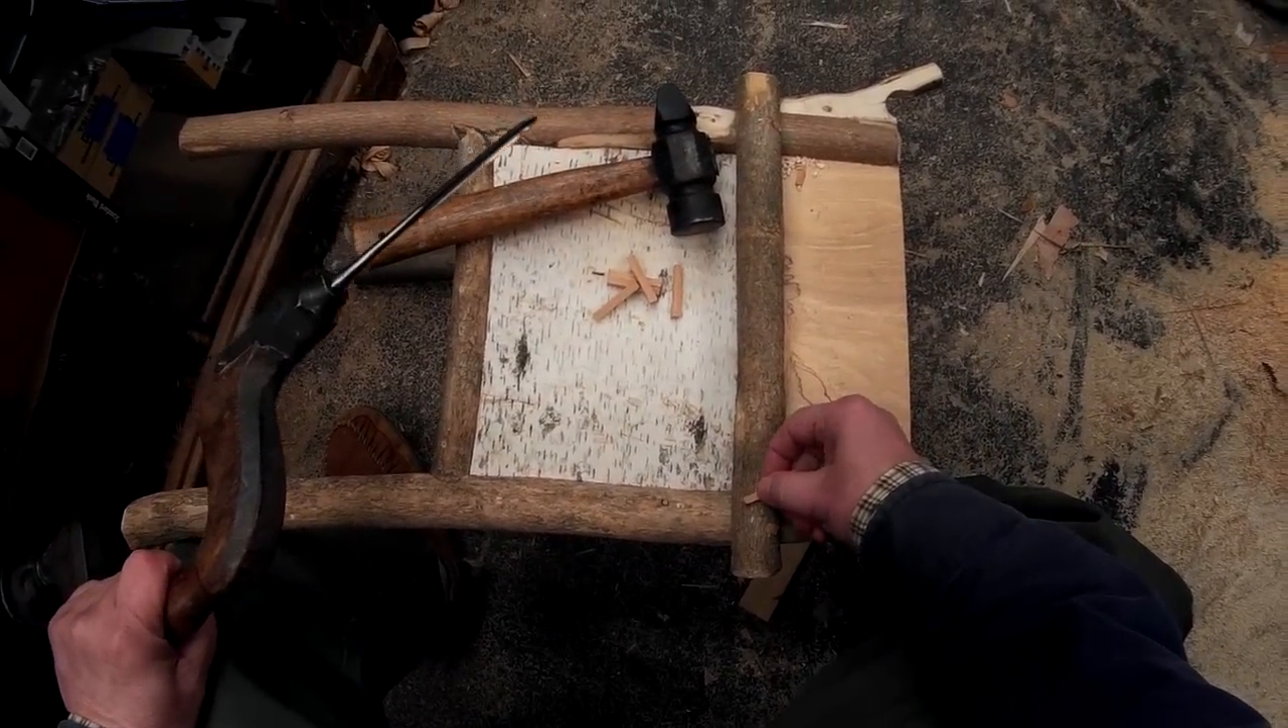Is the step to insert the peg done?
No.